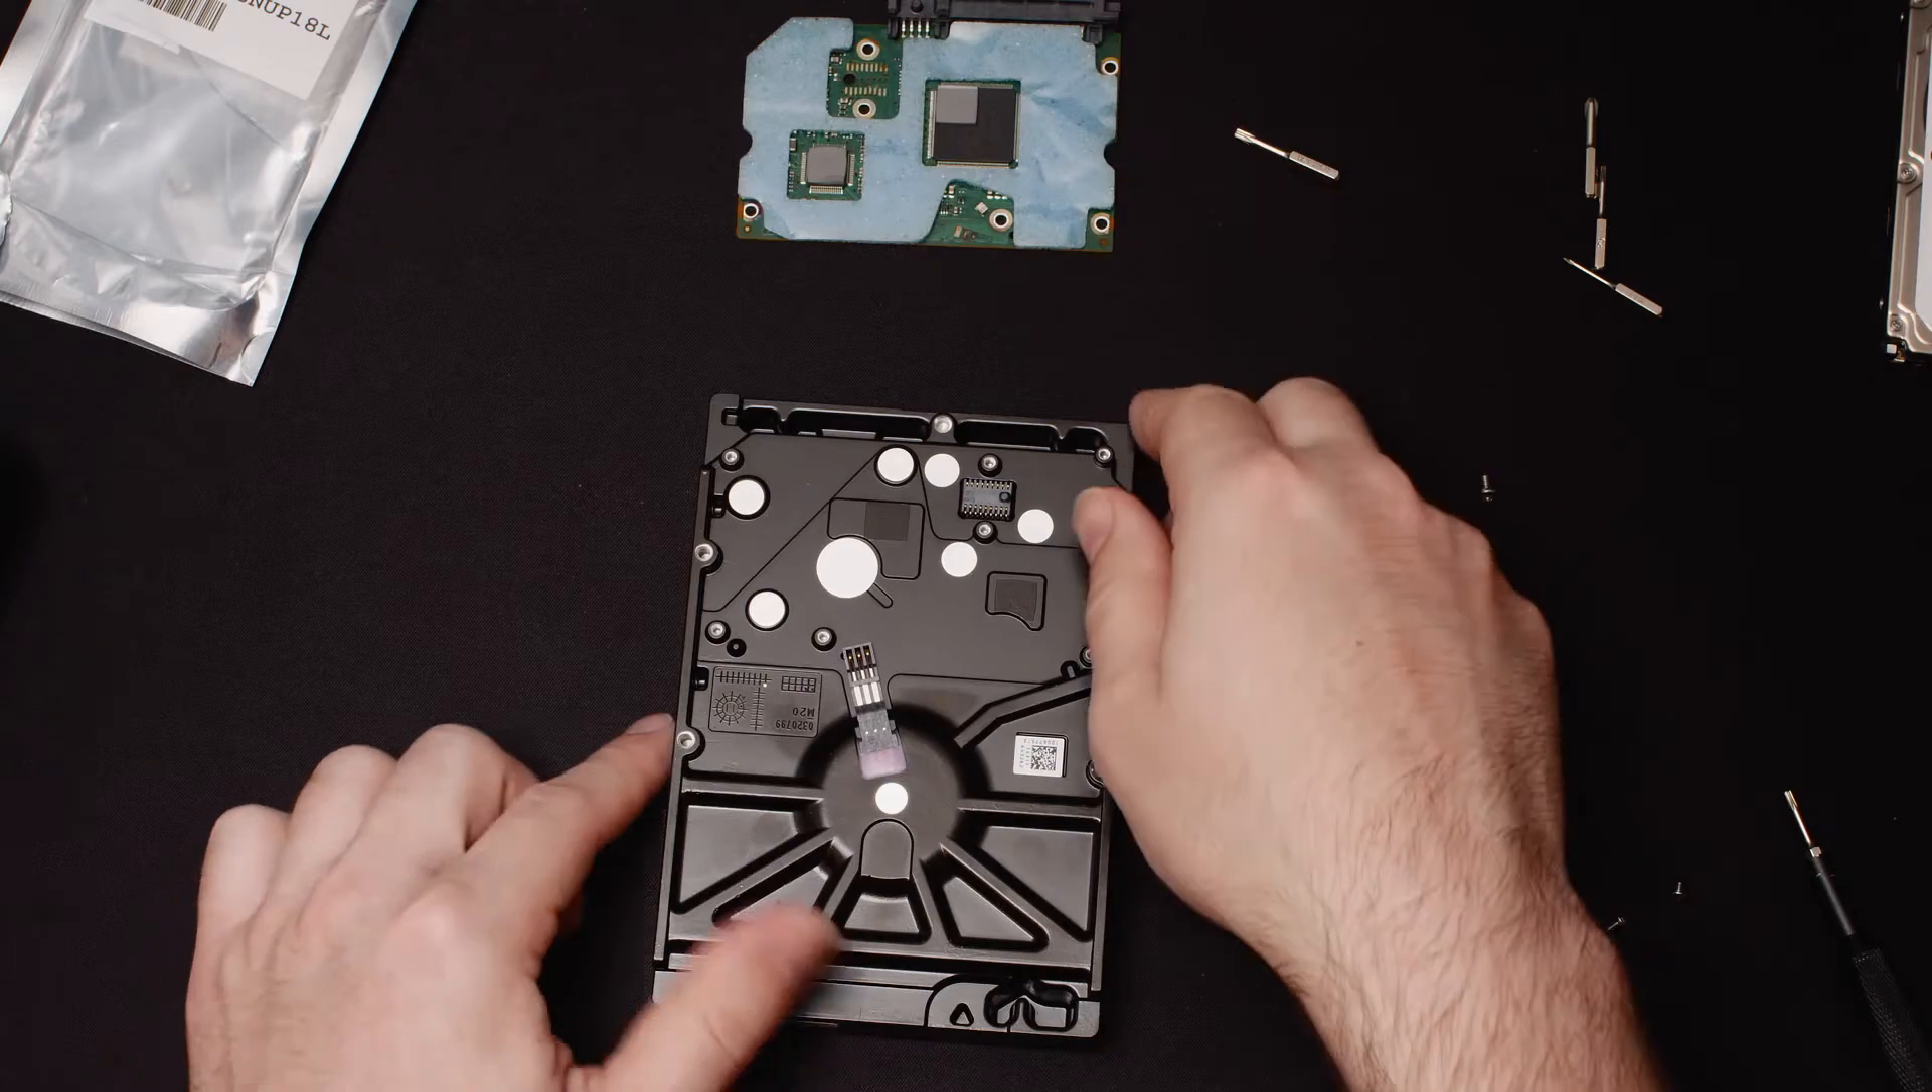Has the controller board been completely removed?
Yes.